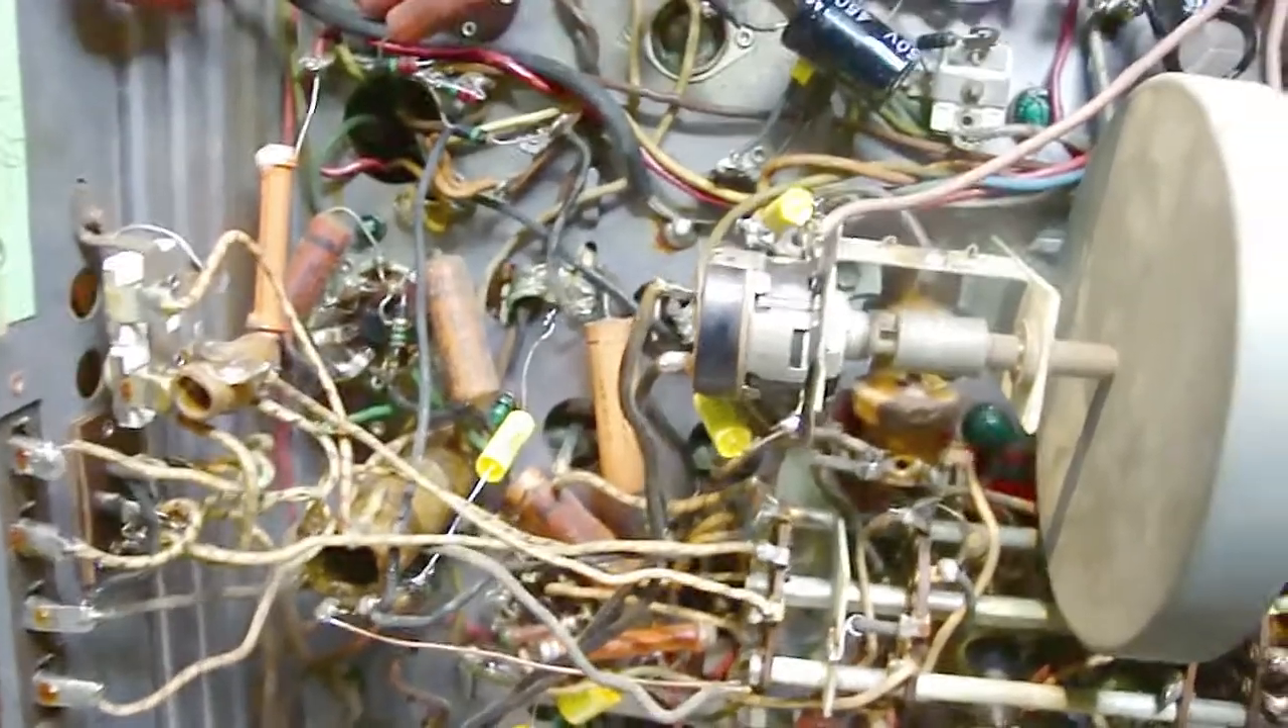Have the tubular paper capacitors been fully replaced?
No.